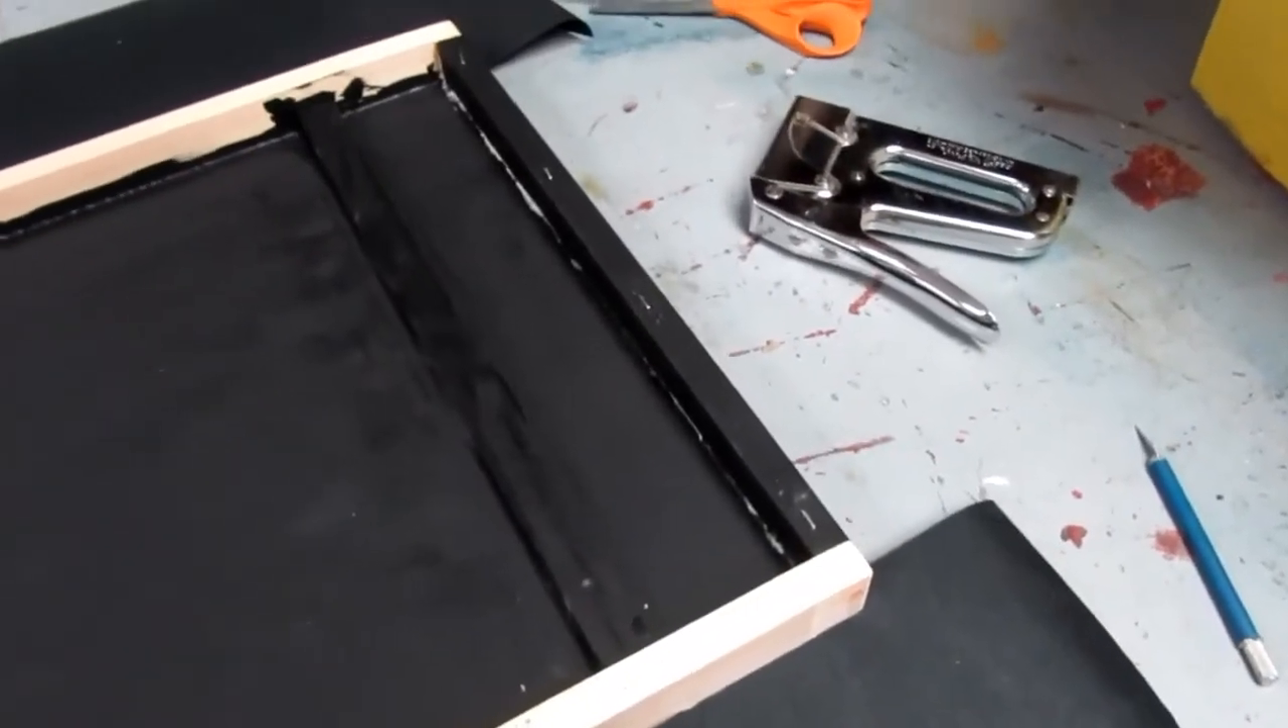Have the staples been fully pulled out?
No.